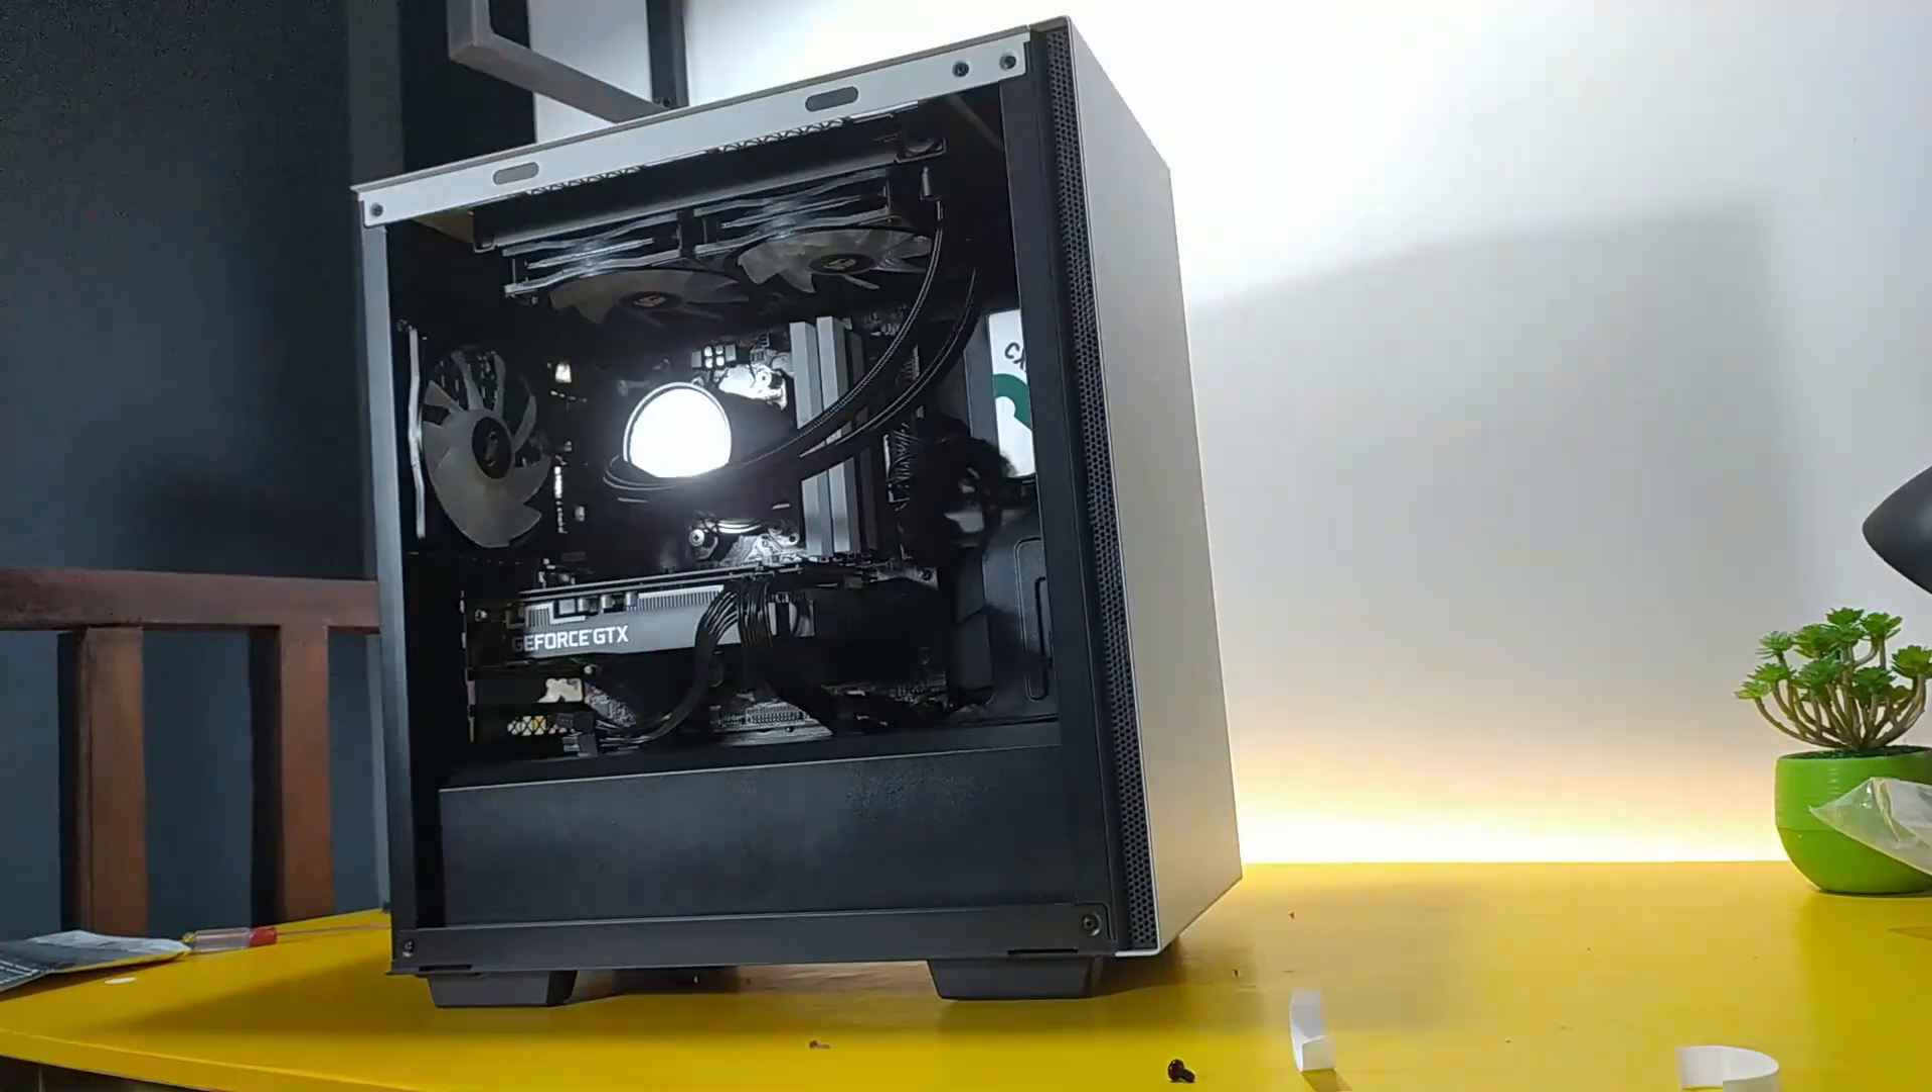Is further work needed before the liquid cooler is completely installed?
No.